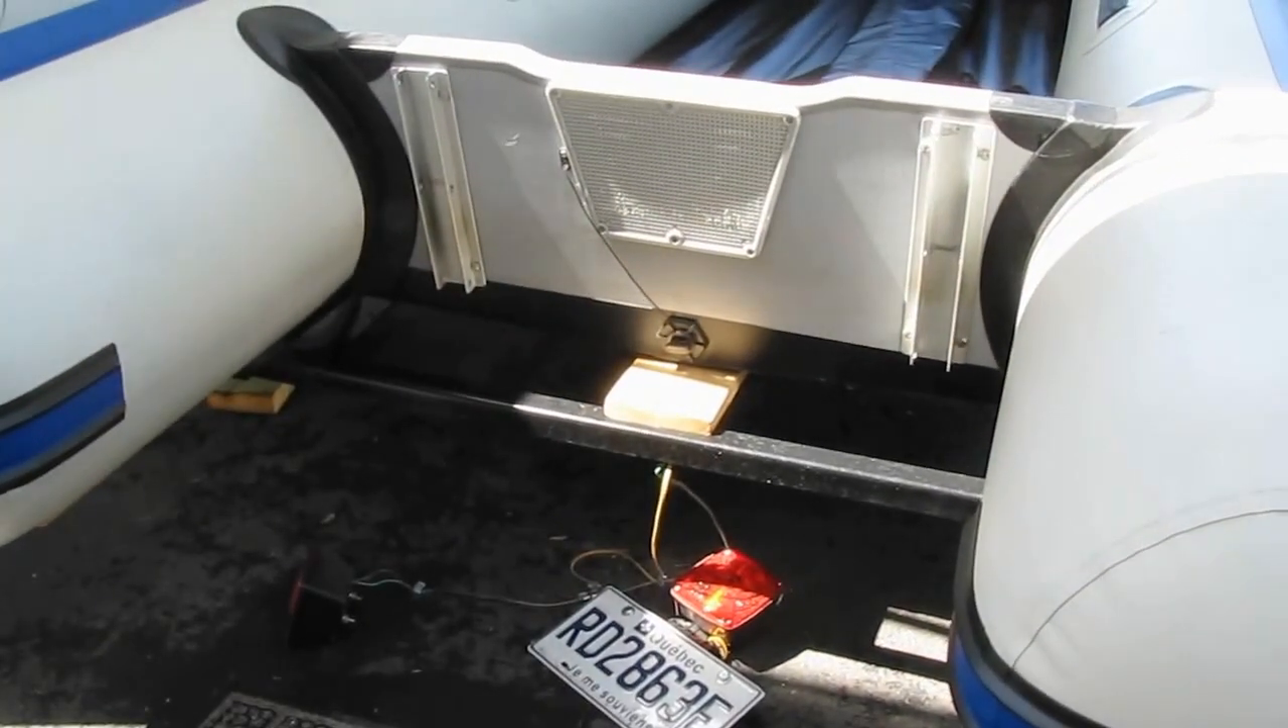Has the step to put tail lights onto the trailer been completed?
No.